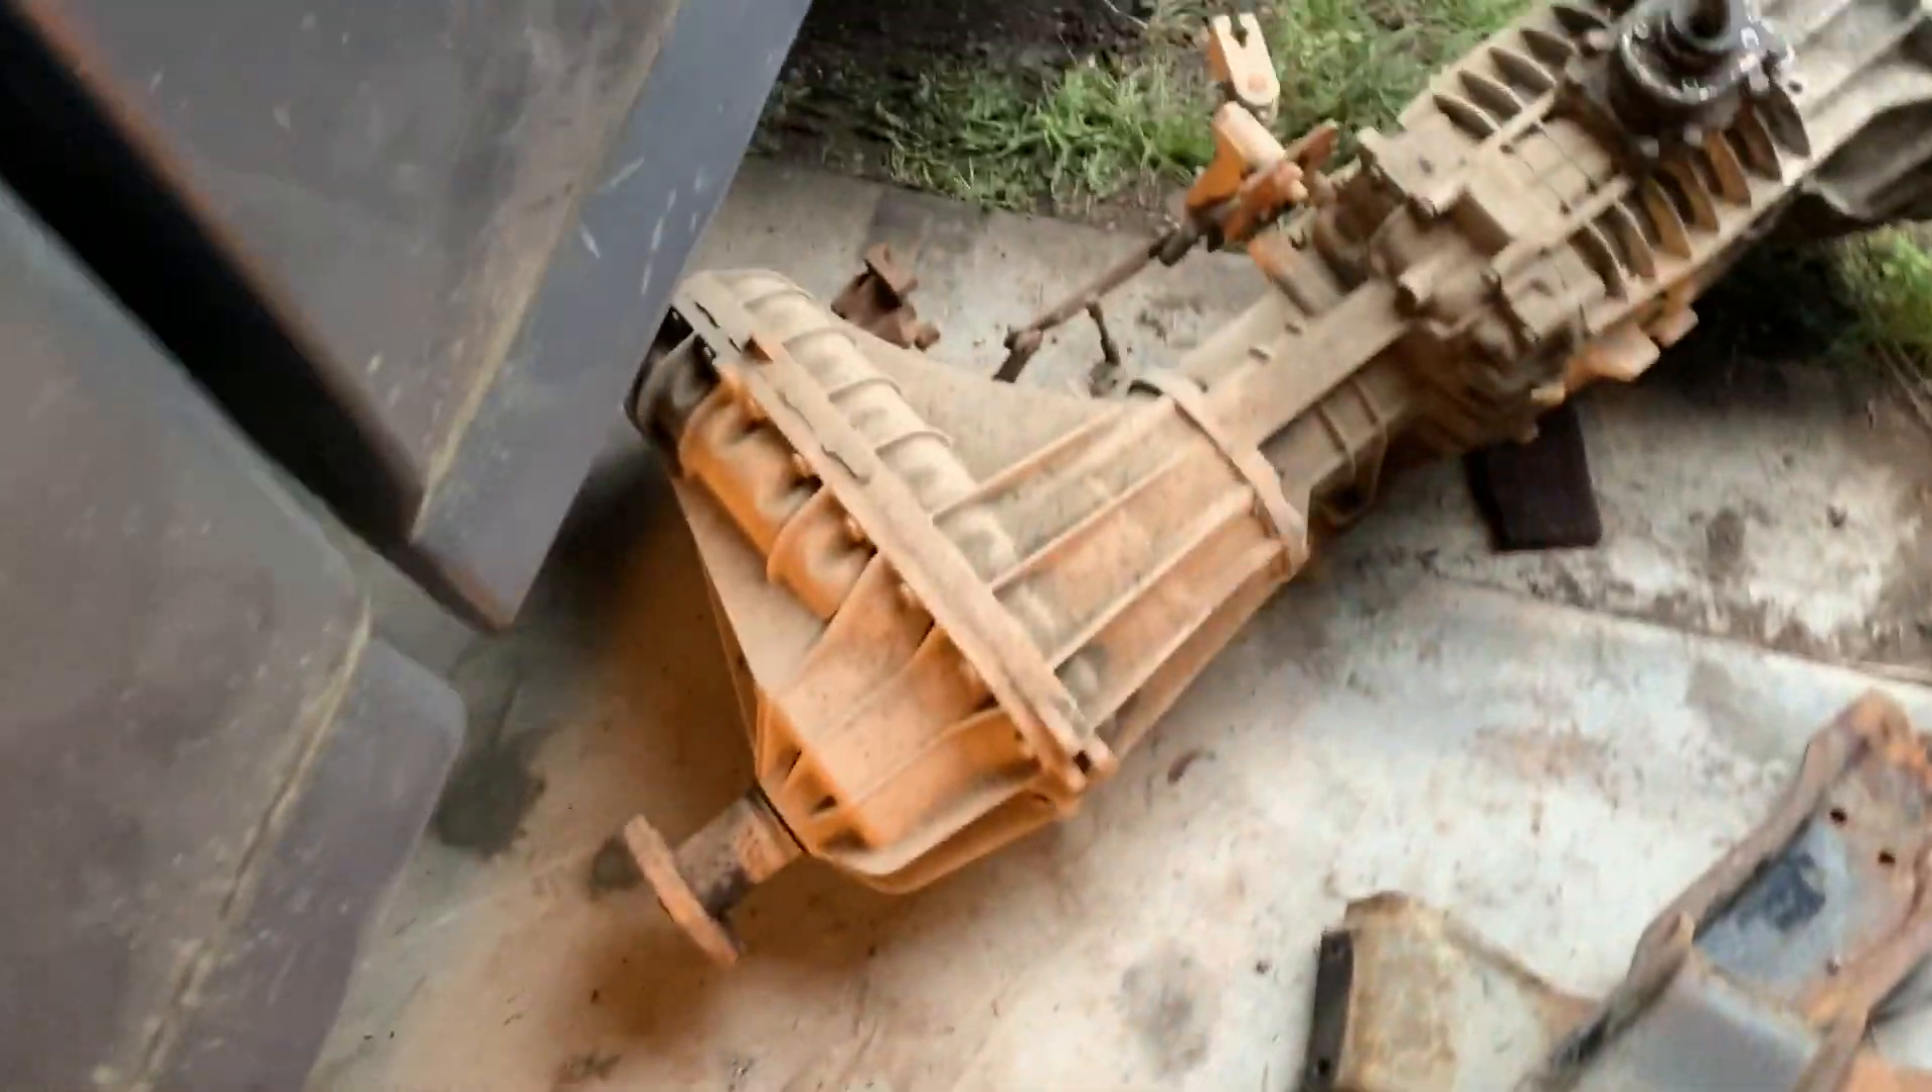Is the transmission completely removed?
Yes.